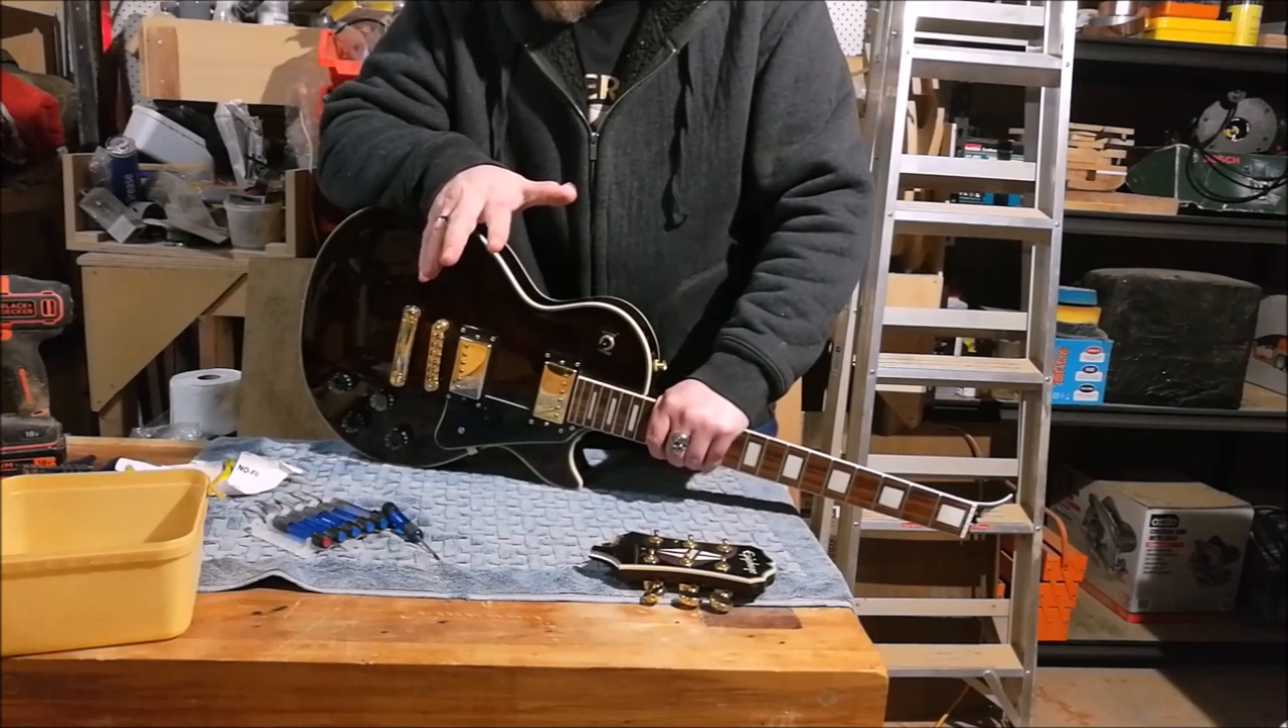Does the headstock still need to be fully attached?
Yes.